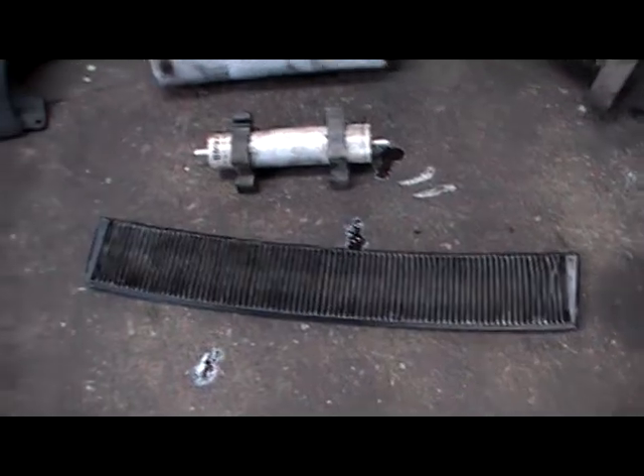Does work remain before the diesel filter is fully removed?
No.